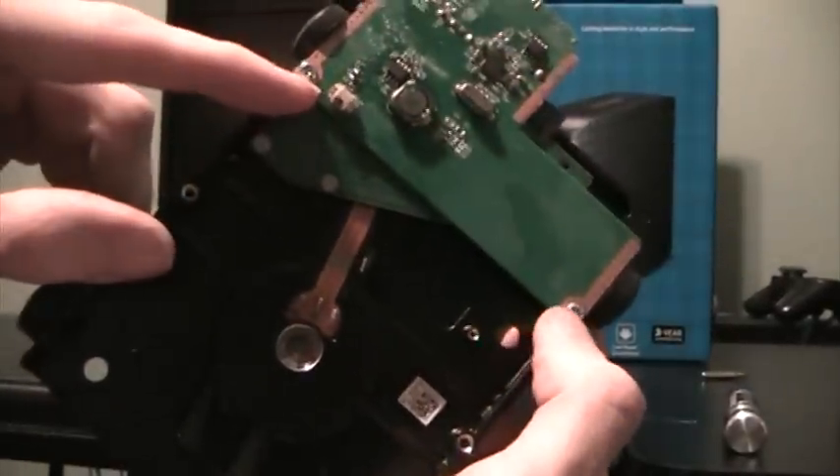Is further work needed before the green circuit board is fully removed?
Yes.